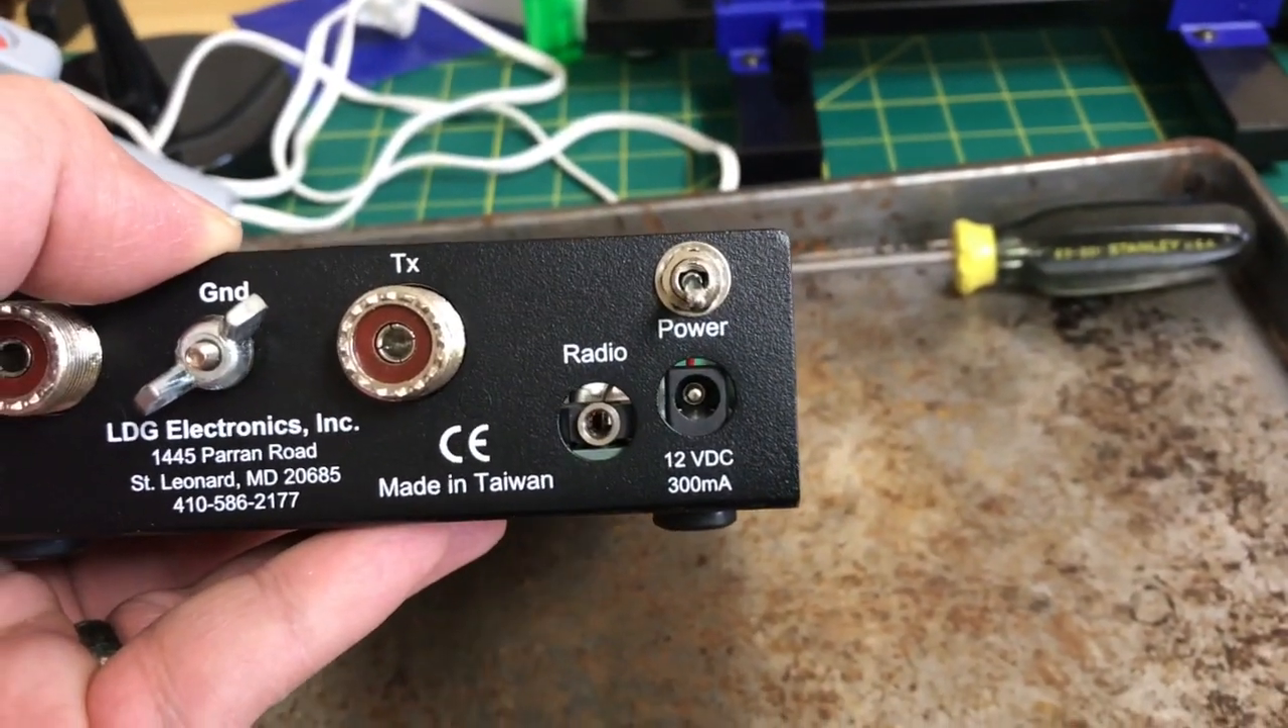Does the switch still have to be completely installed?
No.